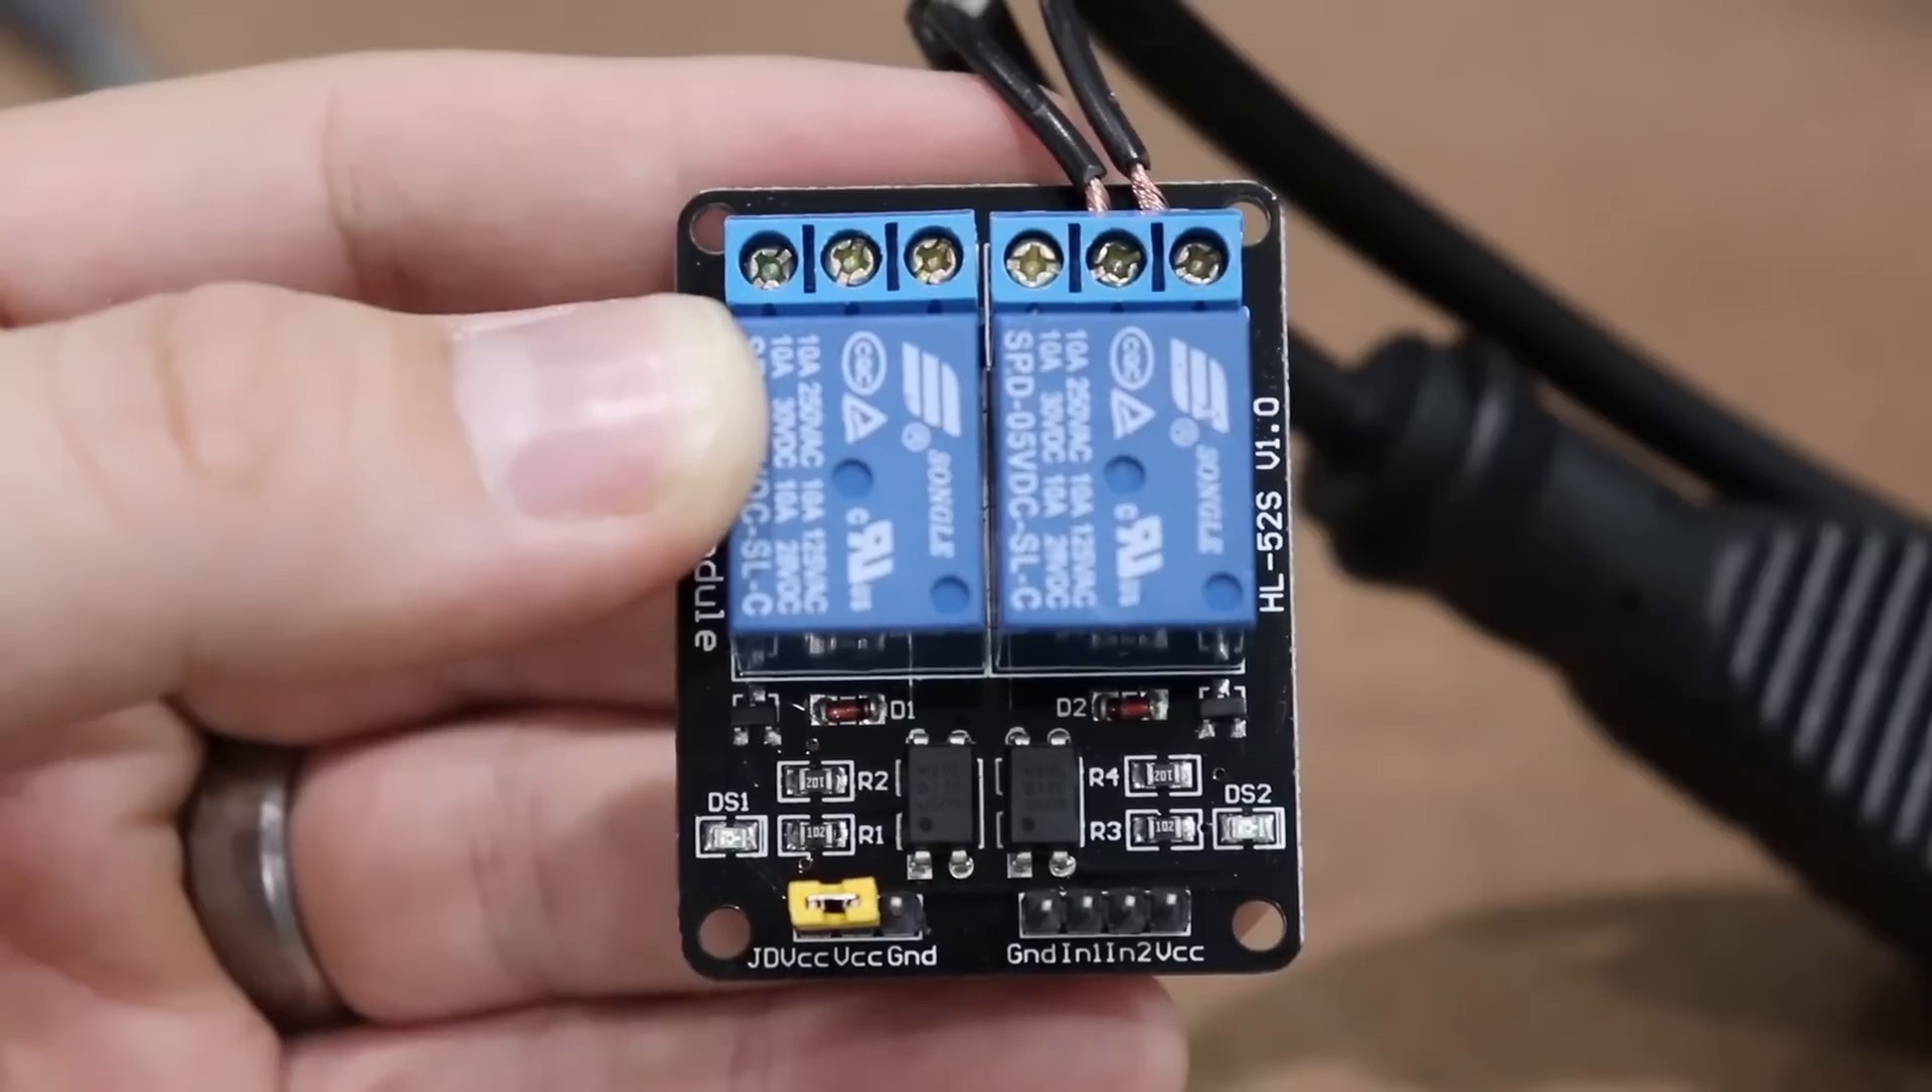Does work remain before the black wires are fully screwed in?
No.